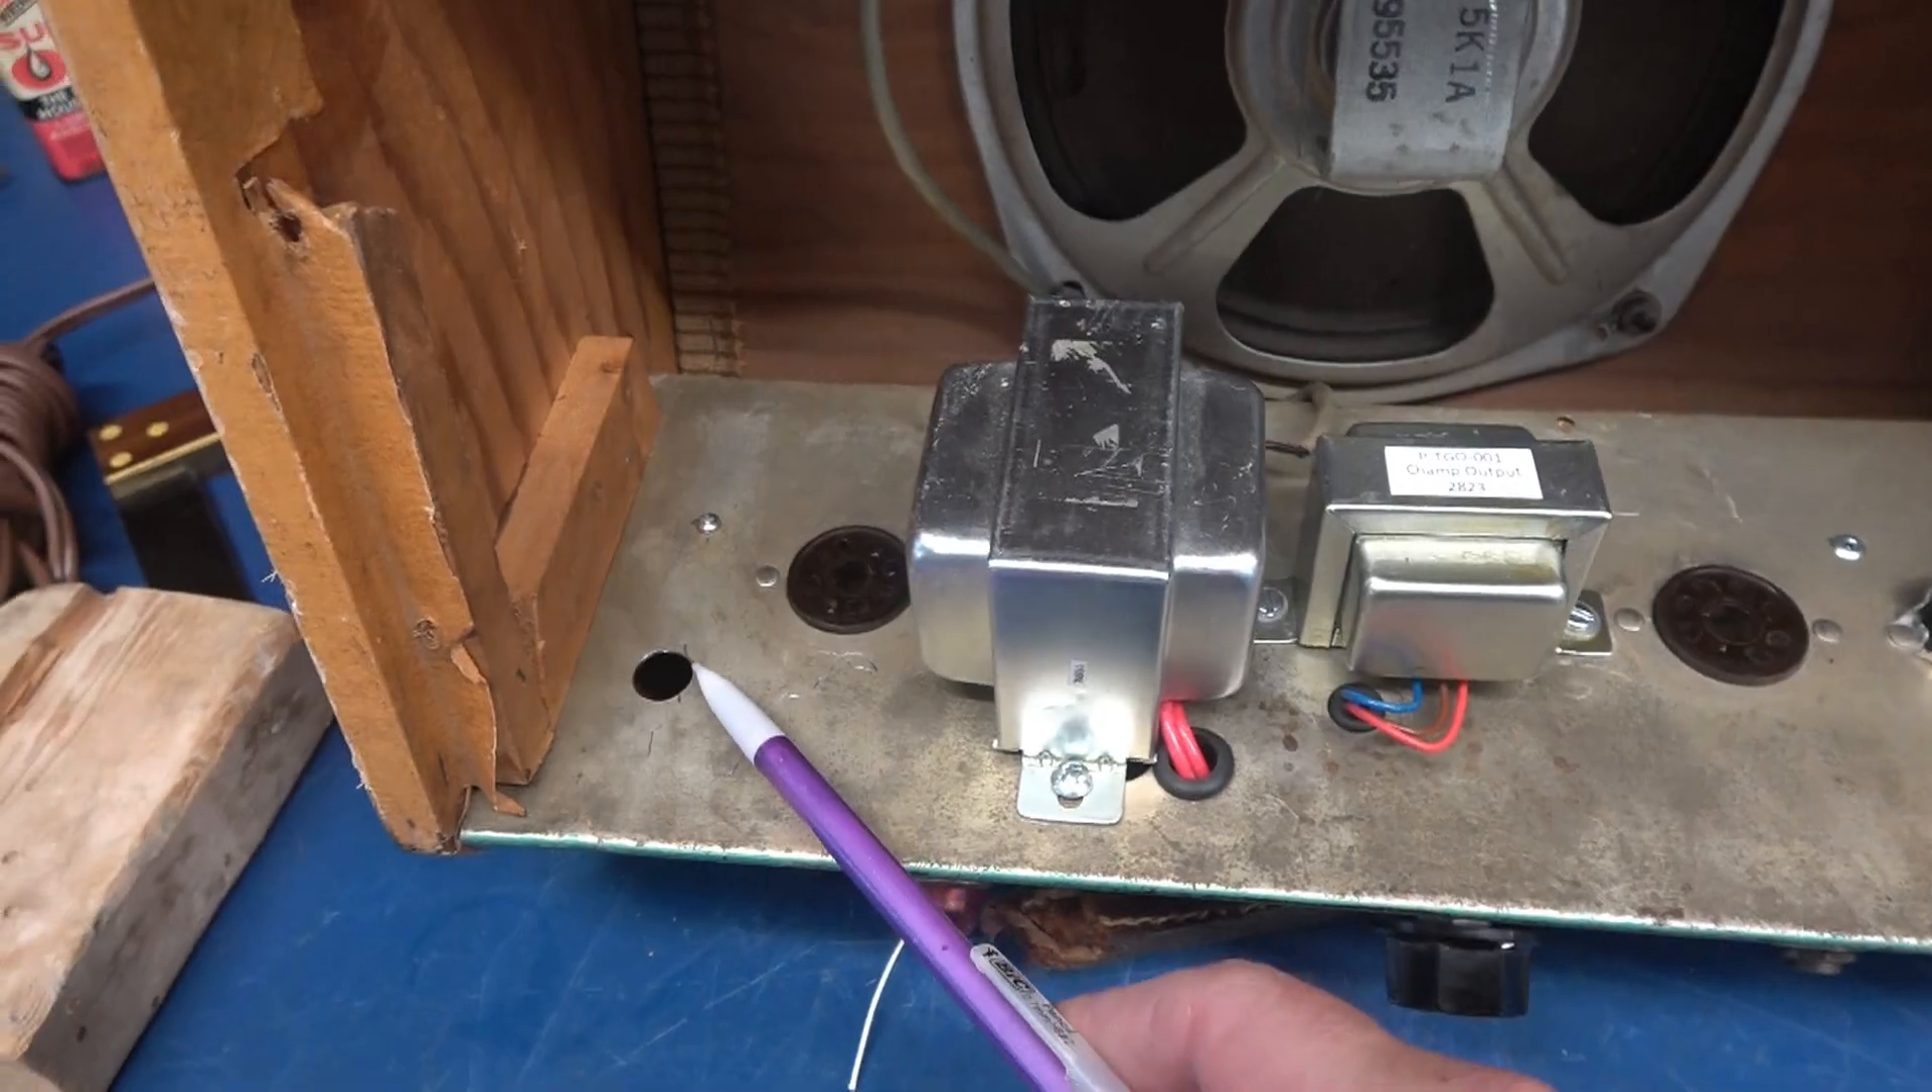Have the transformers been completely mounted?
Yes.